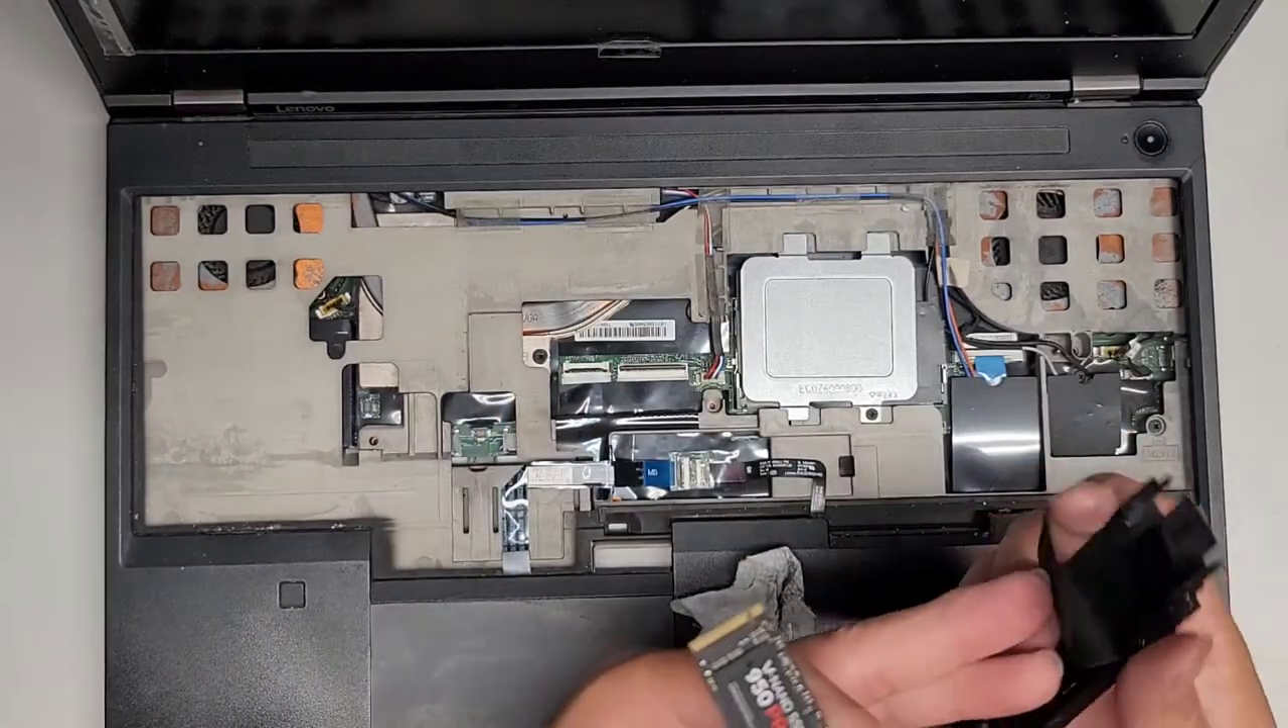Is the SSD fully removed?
Yes.